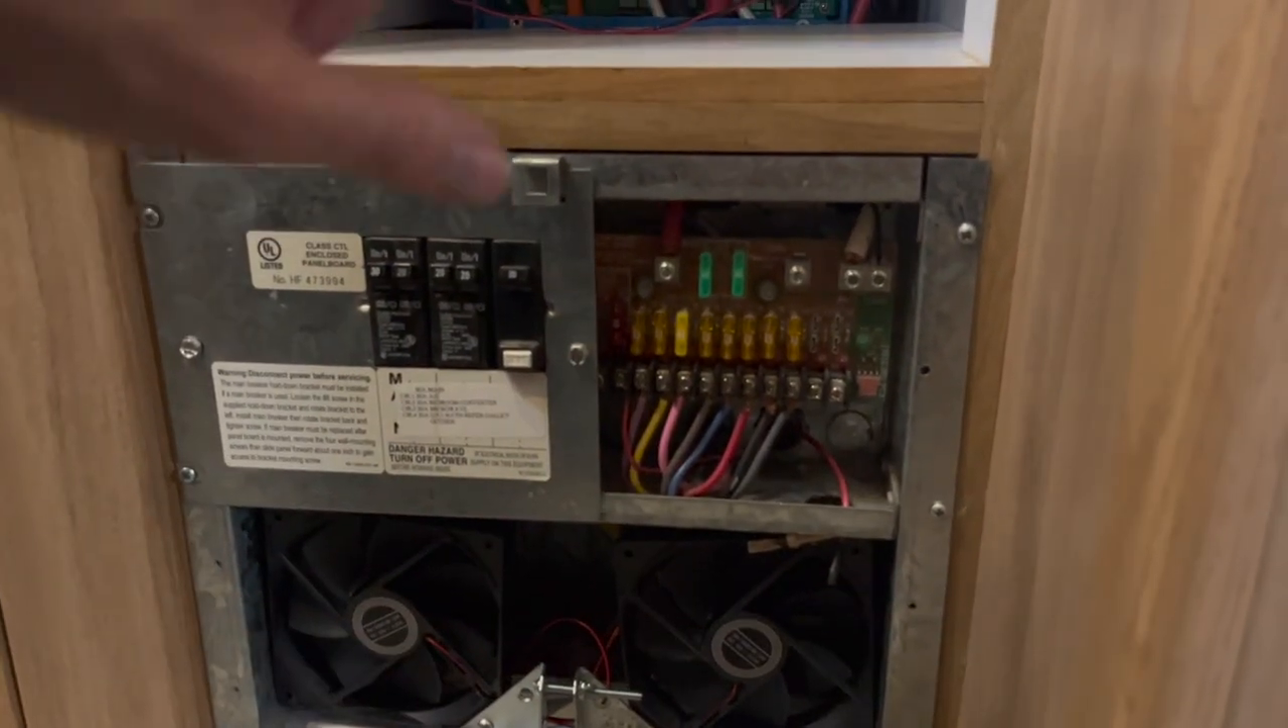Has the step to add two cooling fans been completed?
Yes.